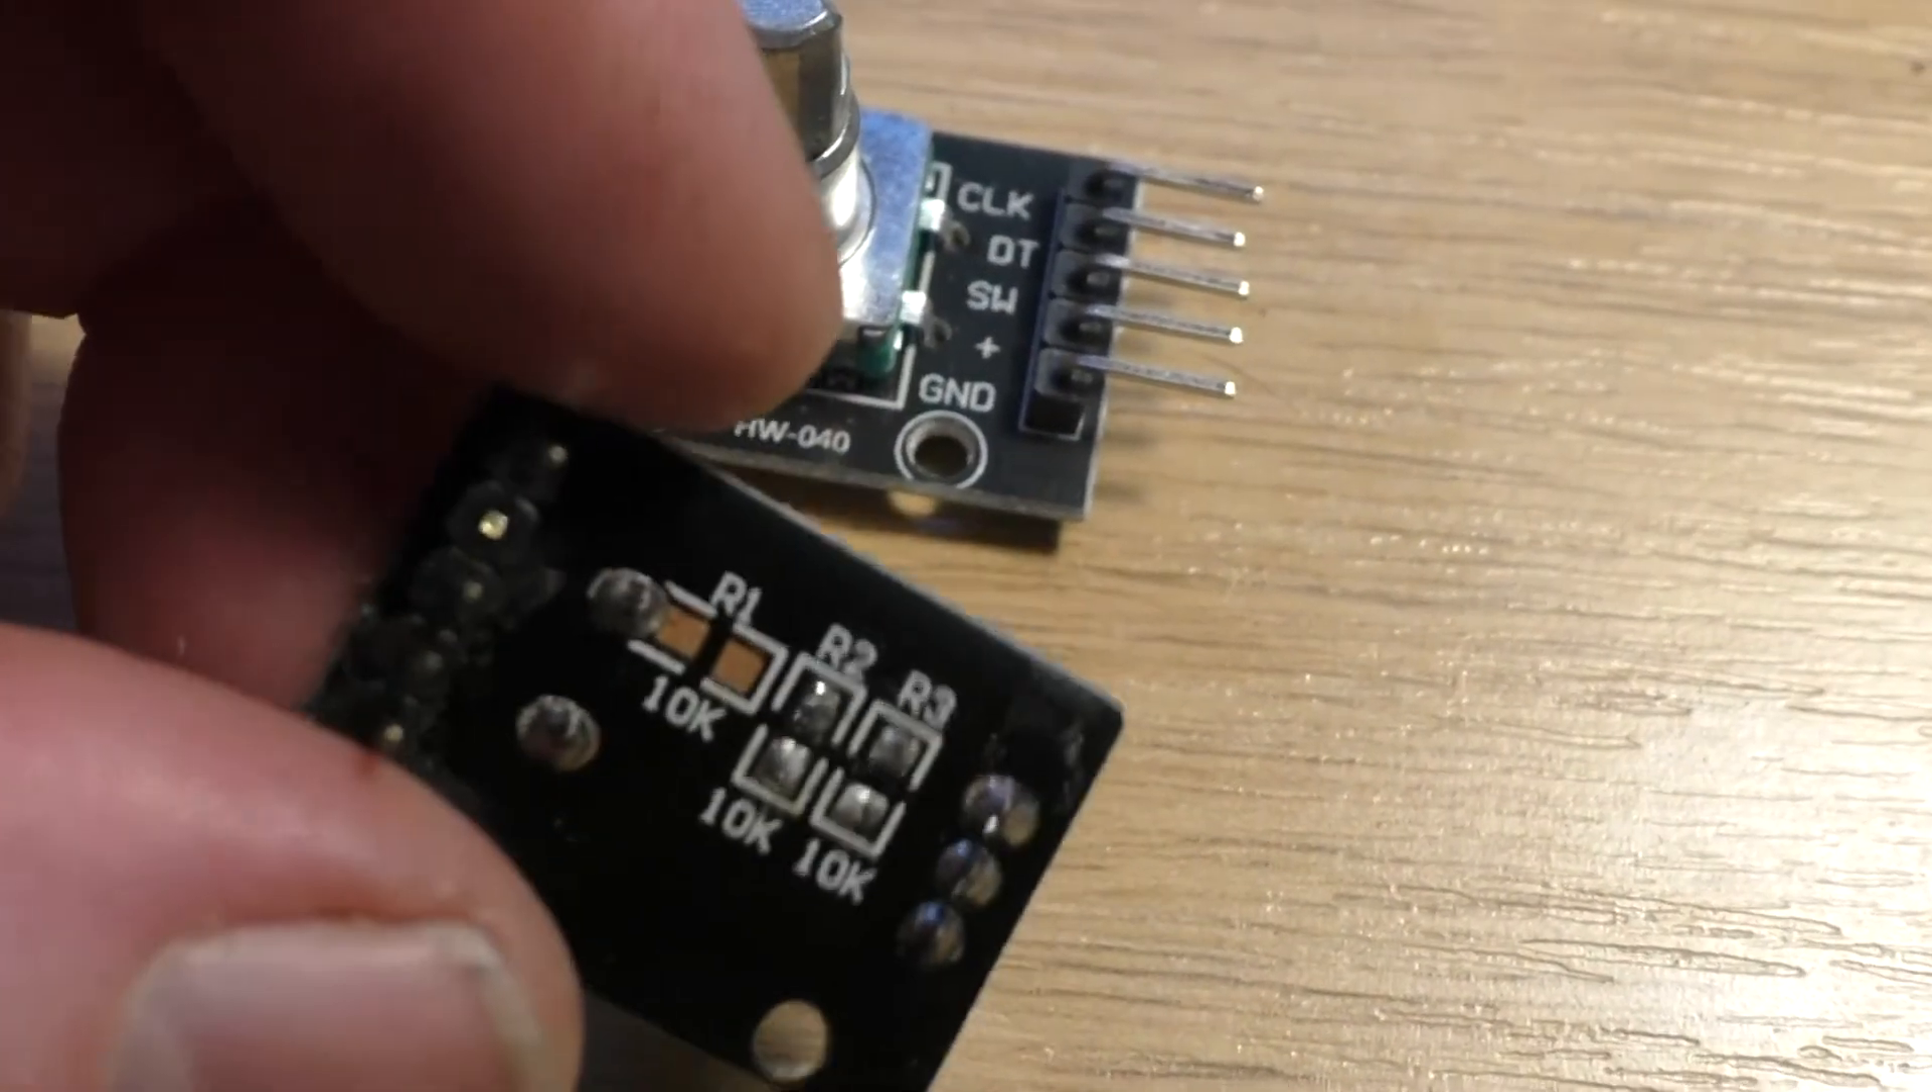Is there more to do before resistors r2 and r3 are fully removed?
No.